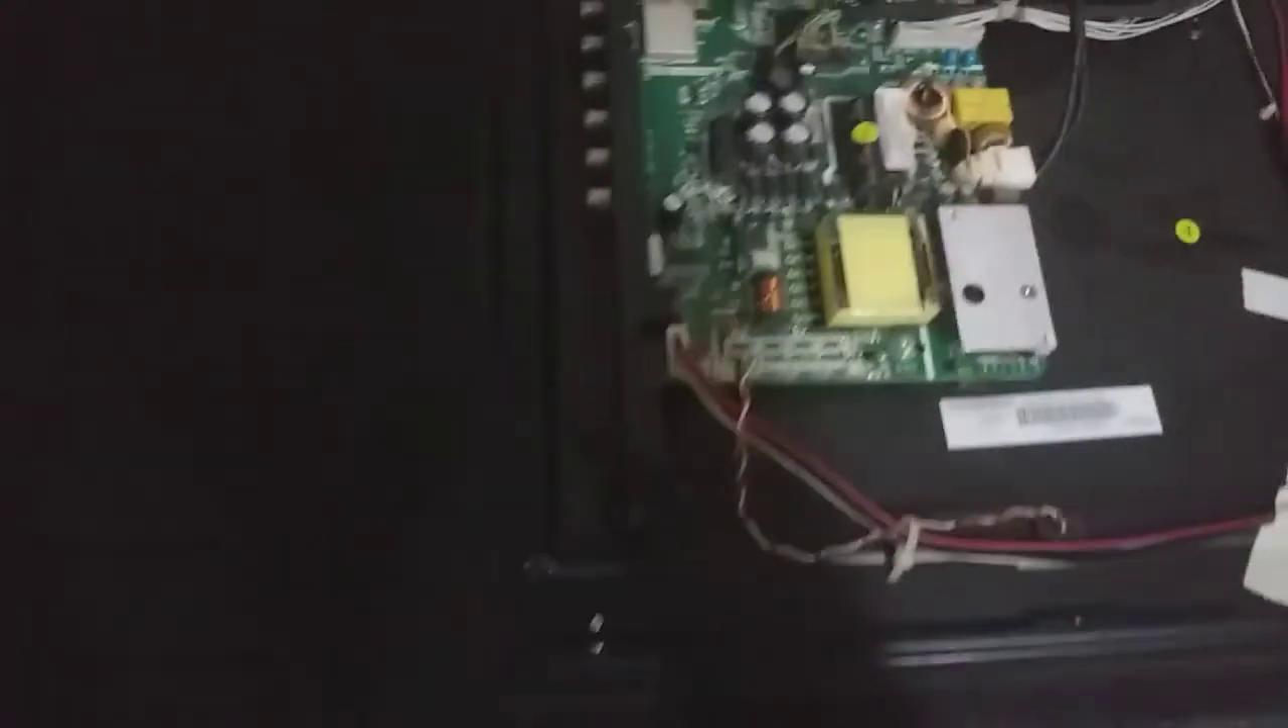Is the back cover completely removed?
Yes.